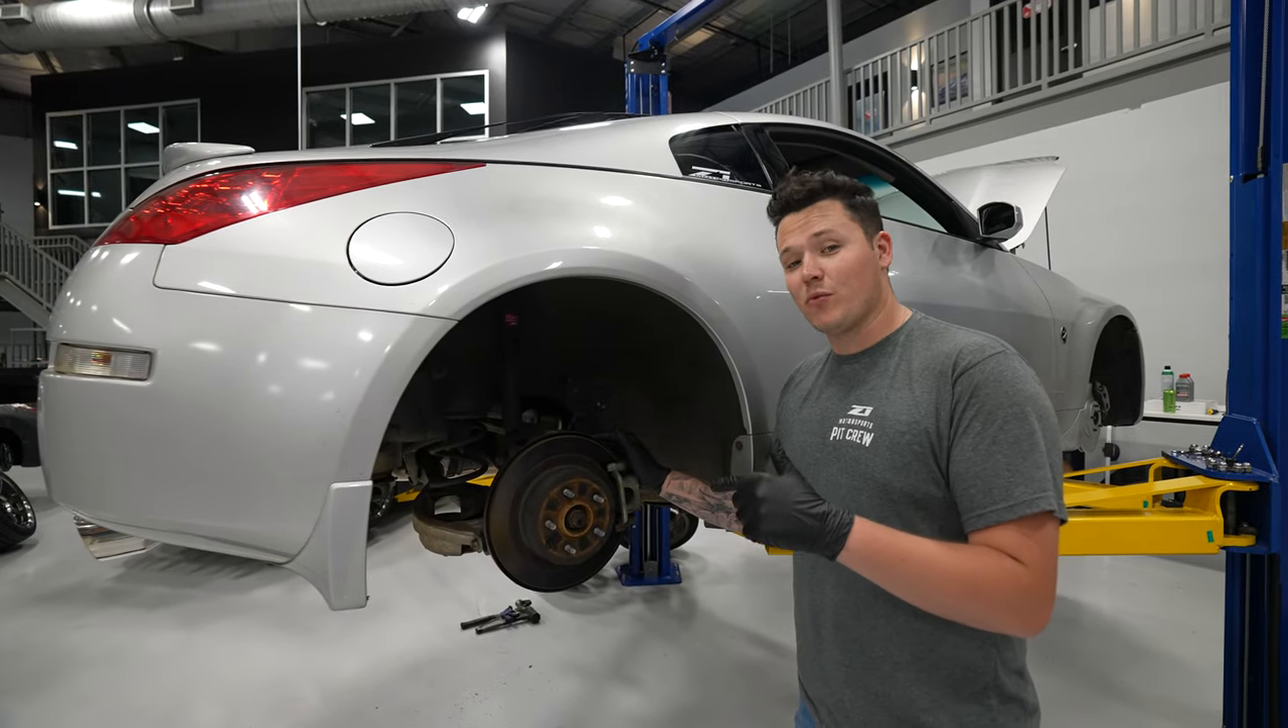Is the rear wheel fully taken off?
Yes.